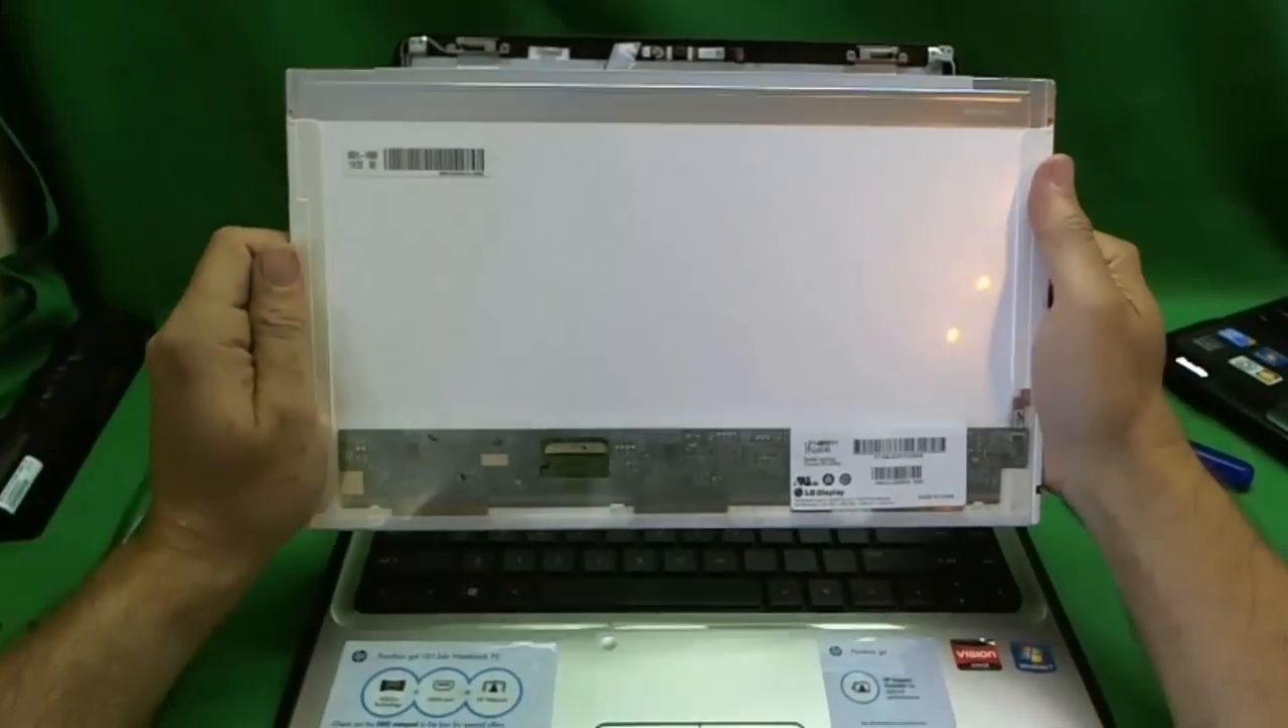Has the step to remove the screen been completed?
Yes.